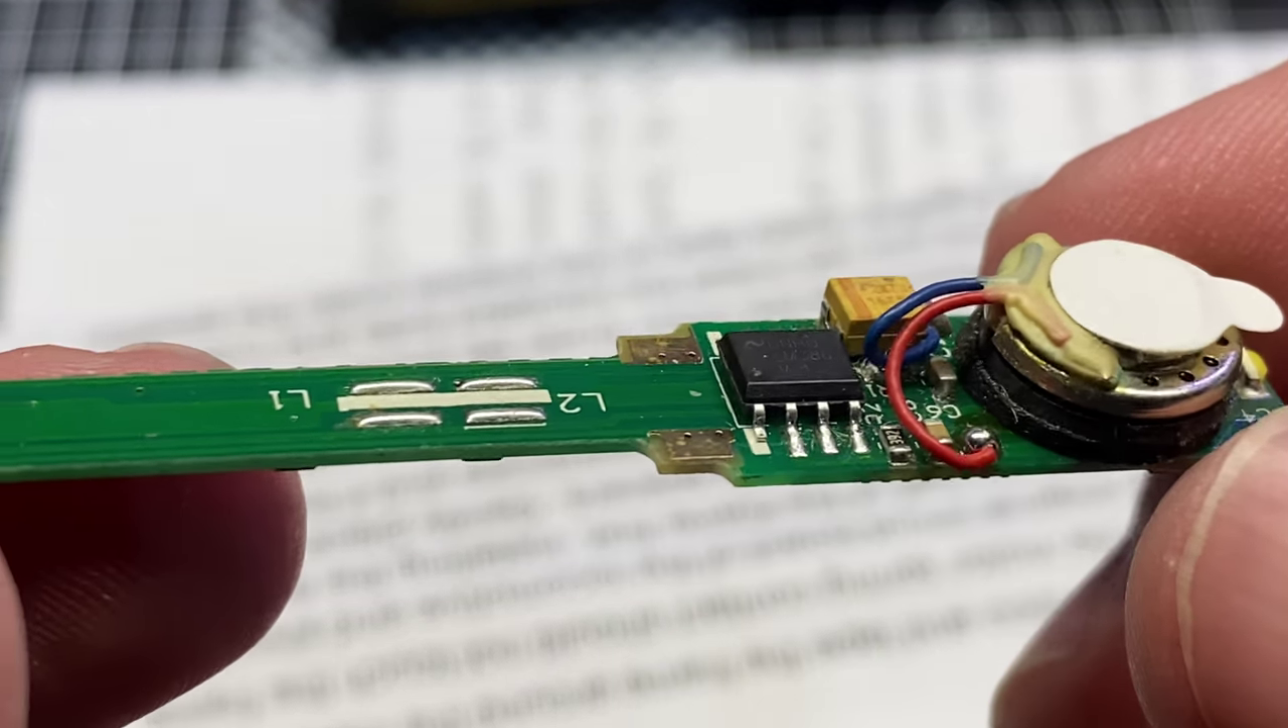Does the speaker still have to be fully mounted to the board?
No.